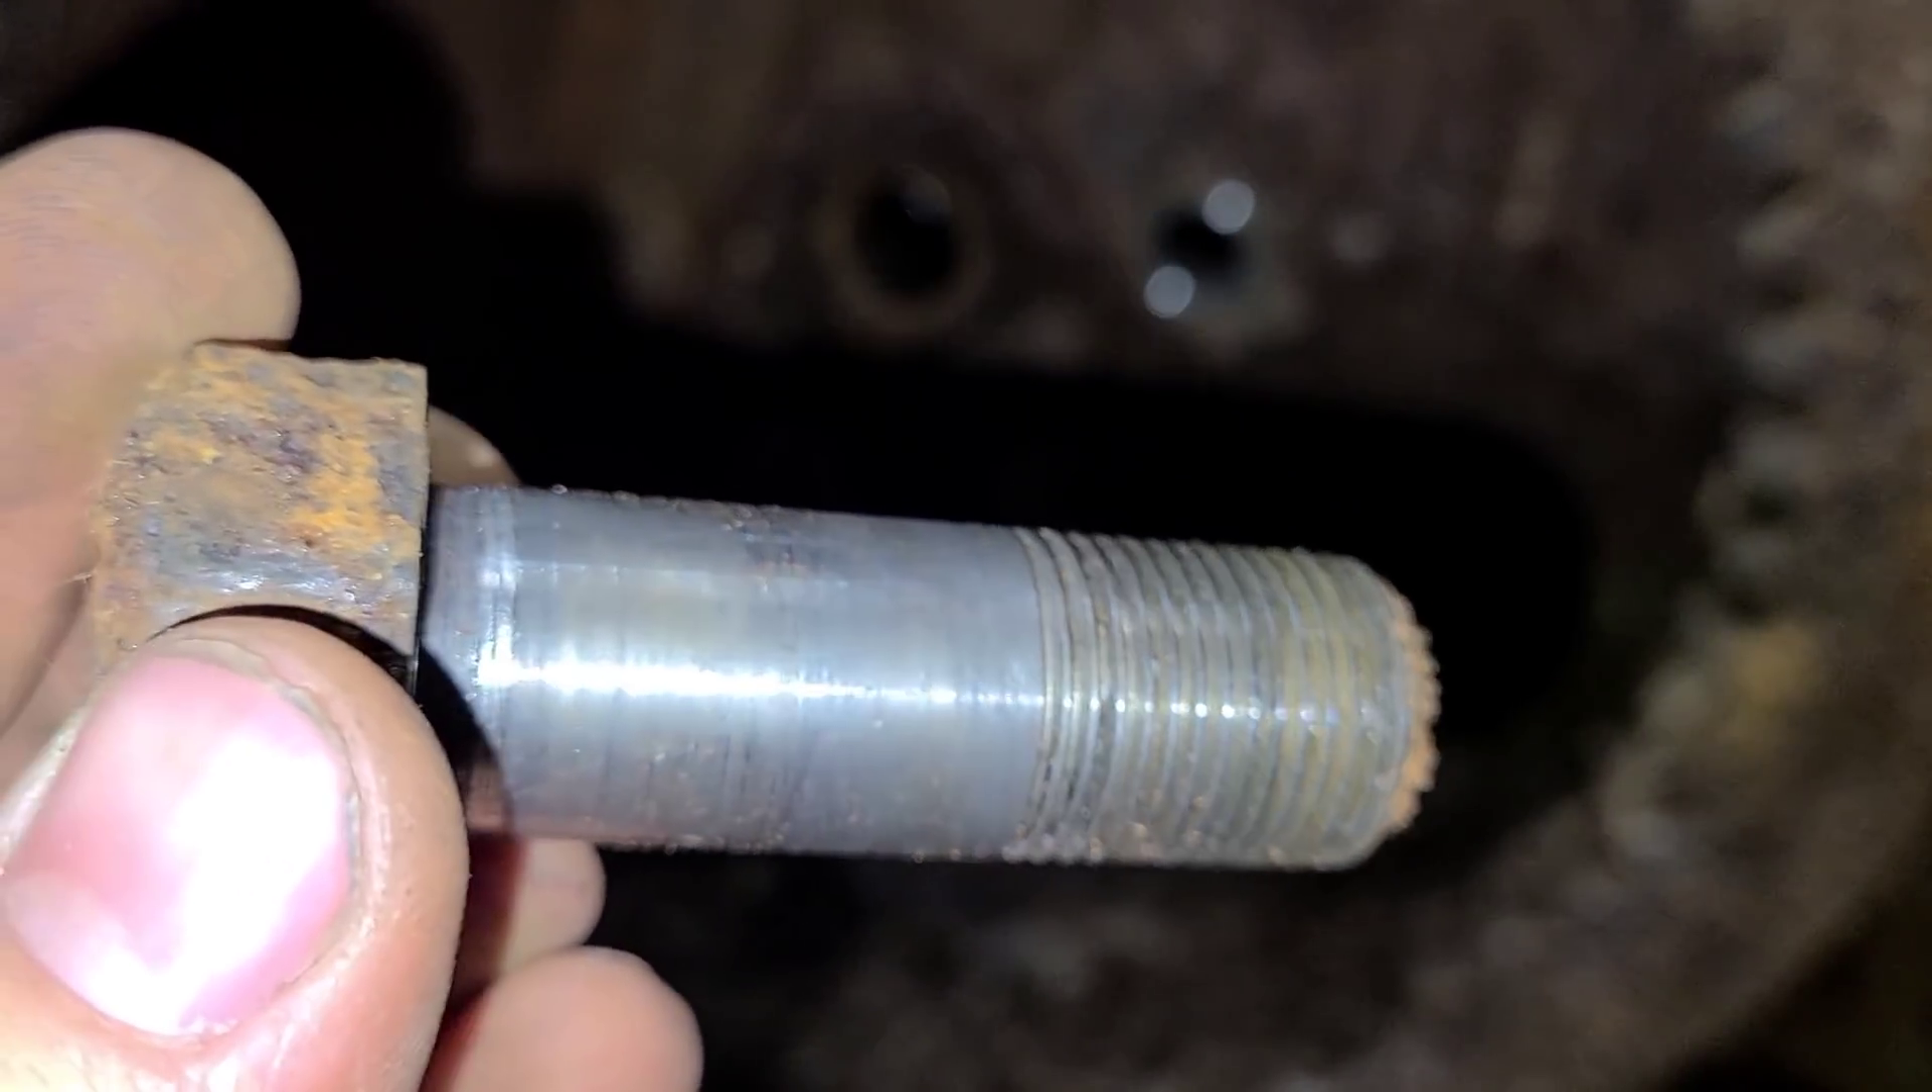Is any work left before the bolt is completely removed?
No.